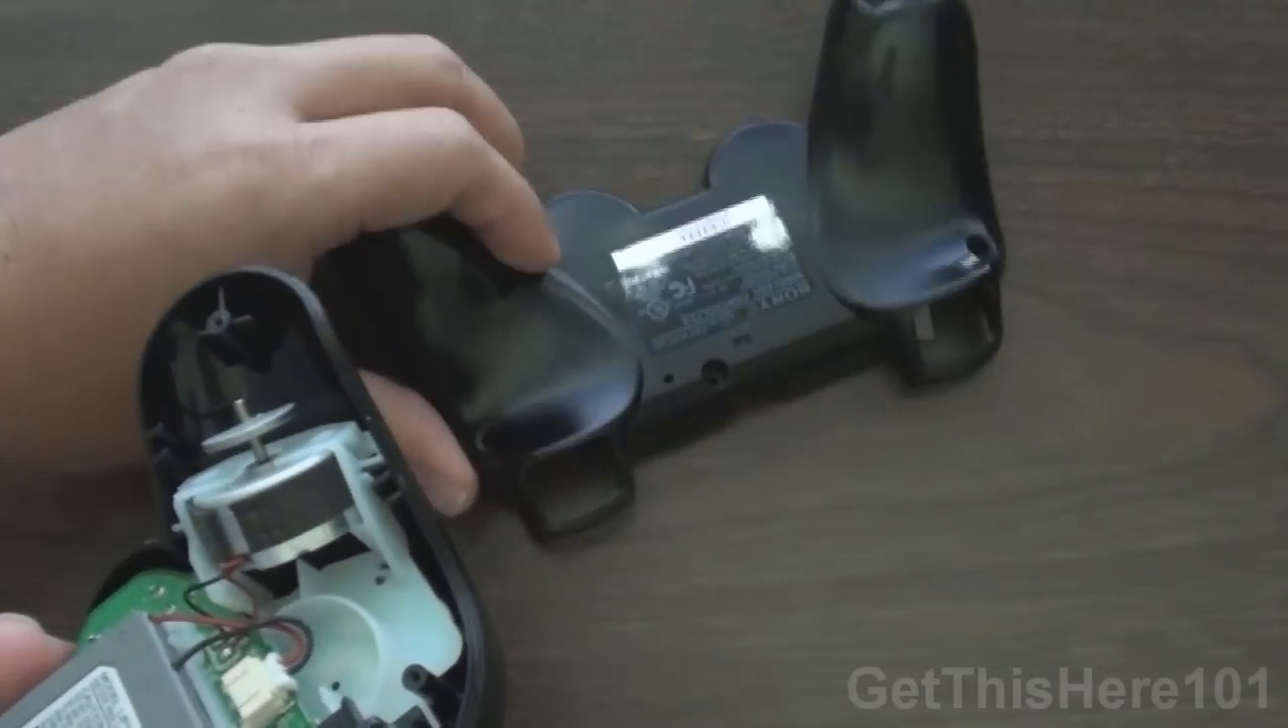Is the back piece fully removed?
Yes.